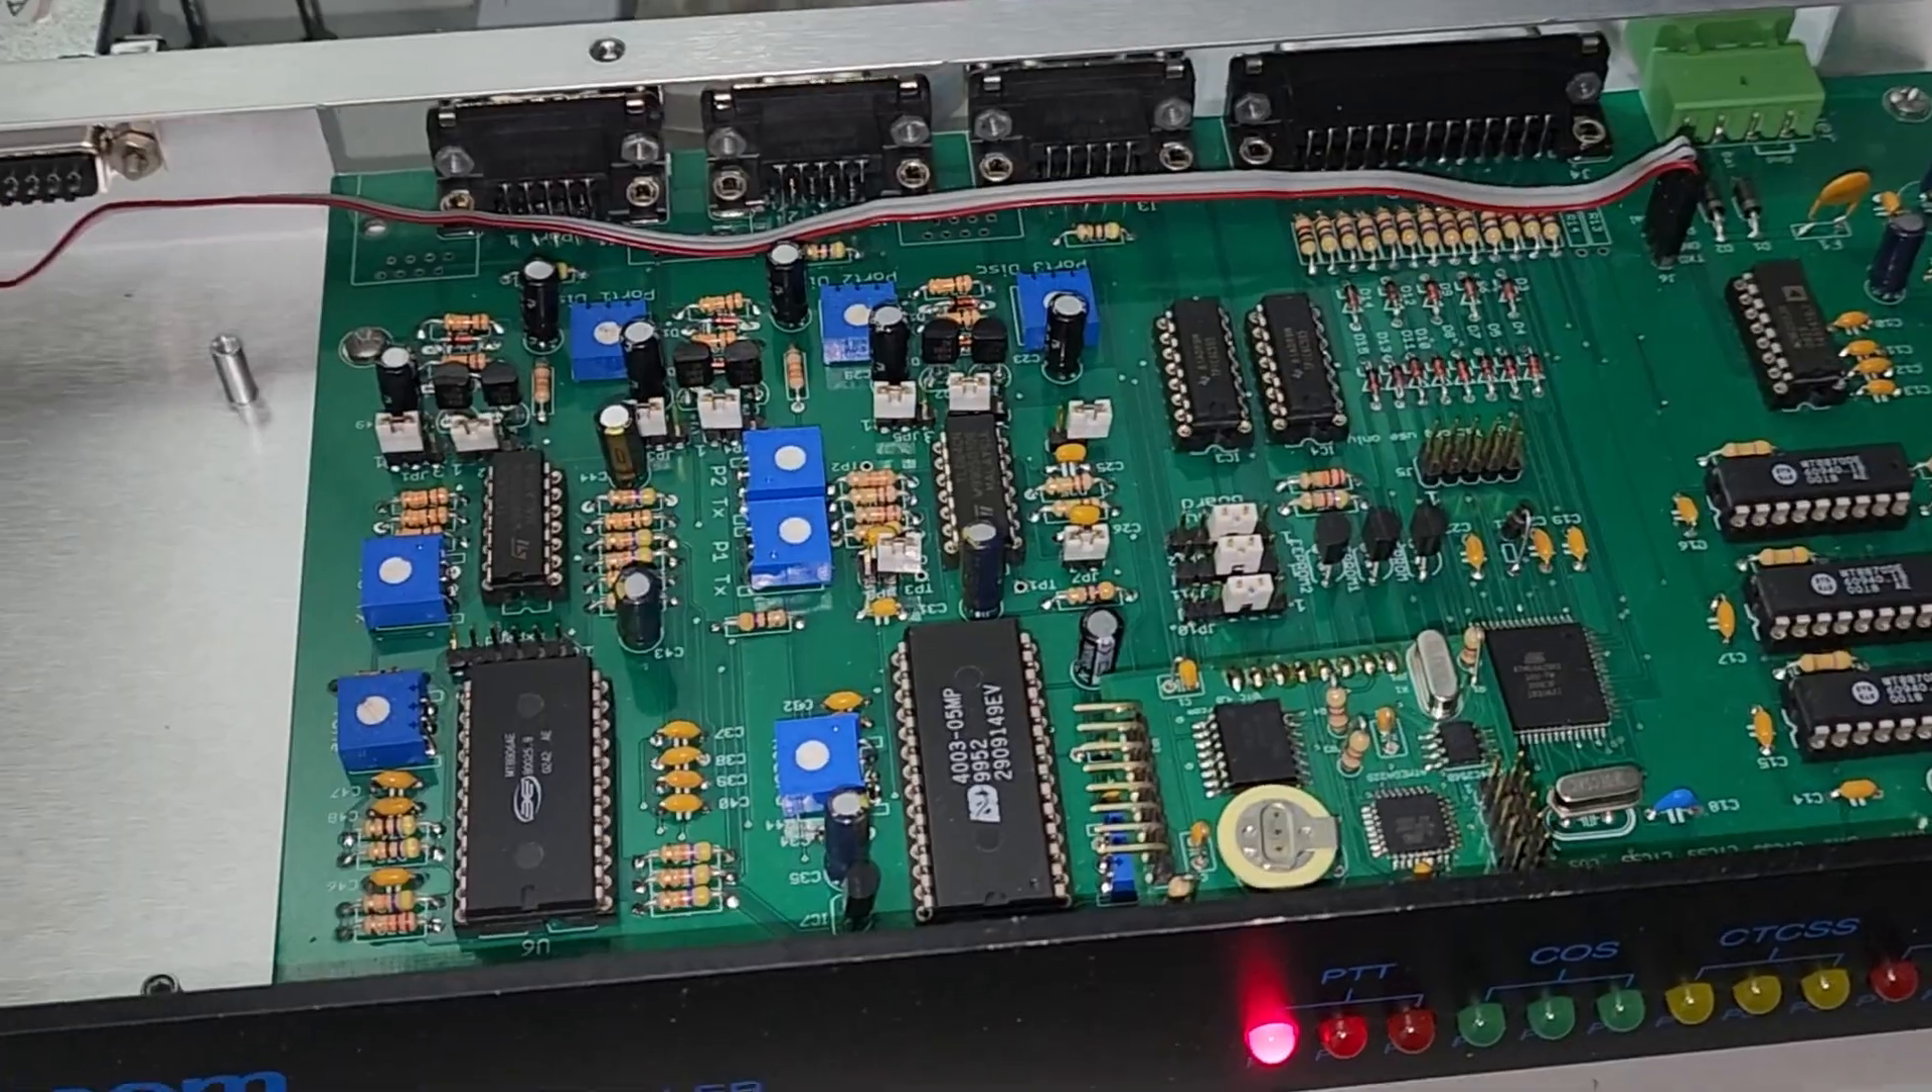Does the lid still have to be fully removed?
No.